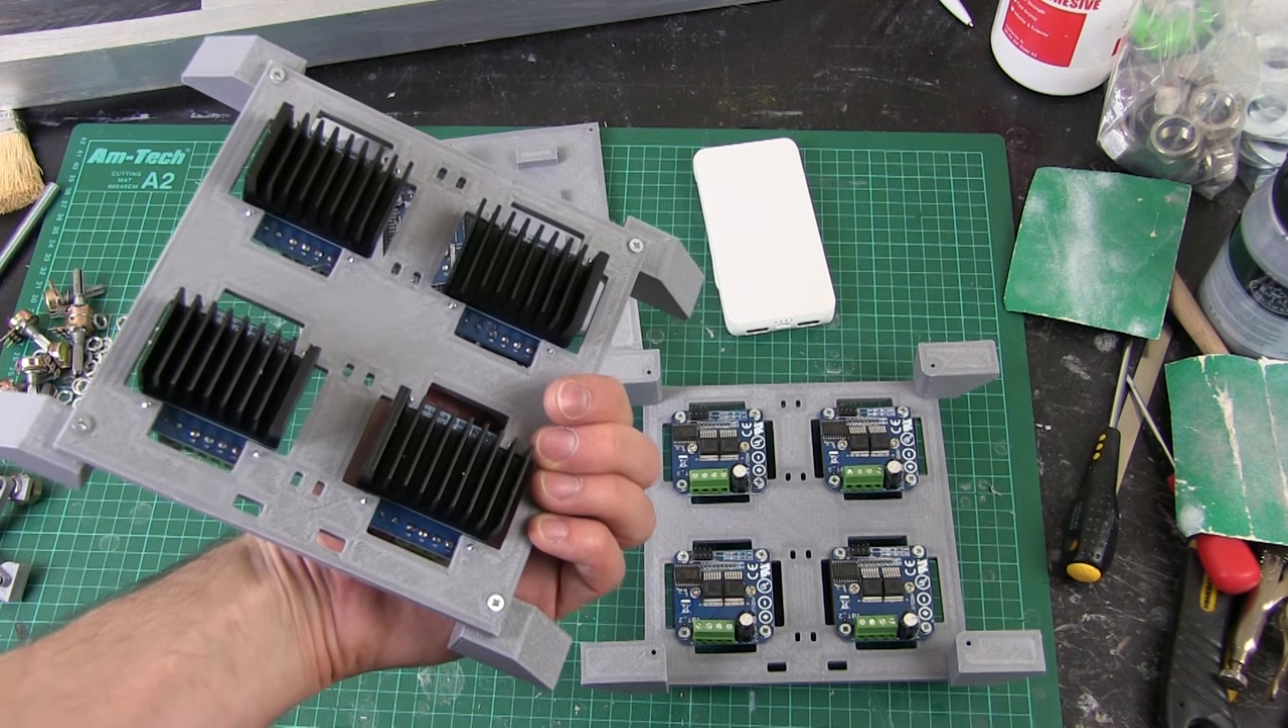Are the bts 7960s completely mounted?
Yes.